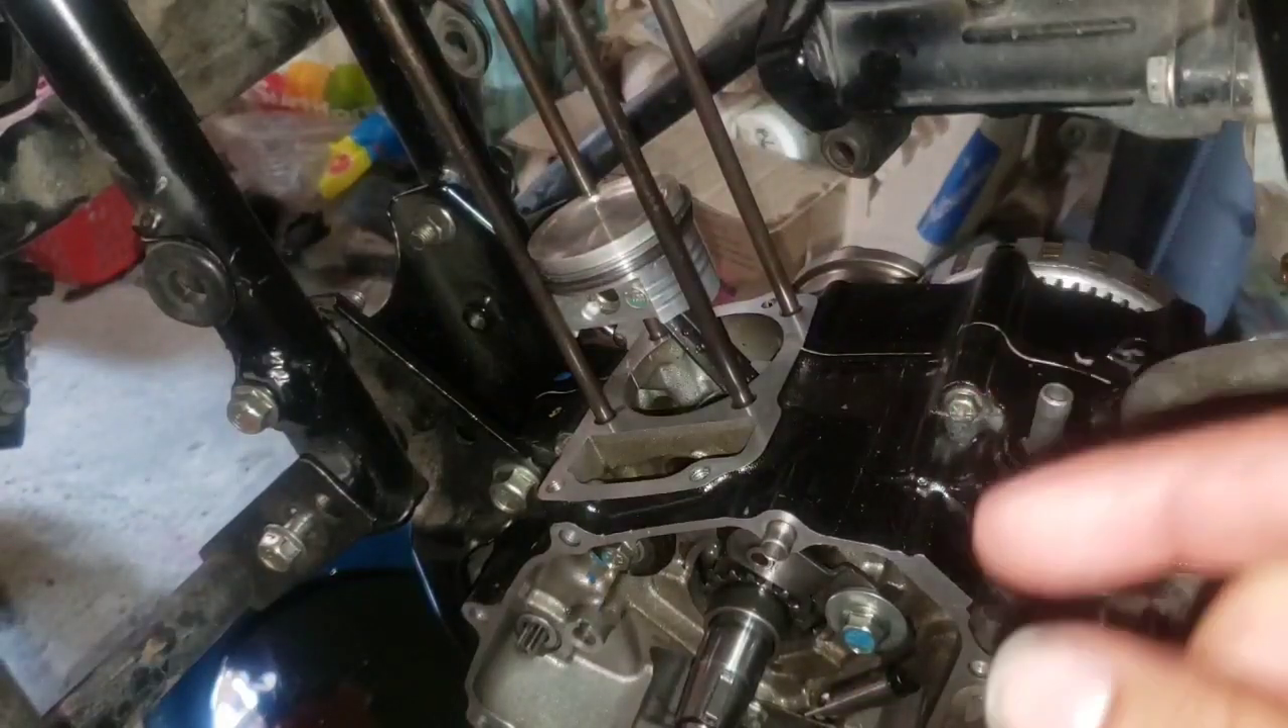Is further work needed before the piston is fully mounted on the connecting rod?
No.